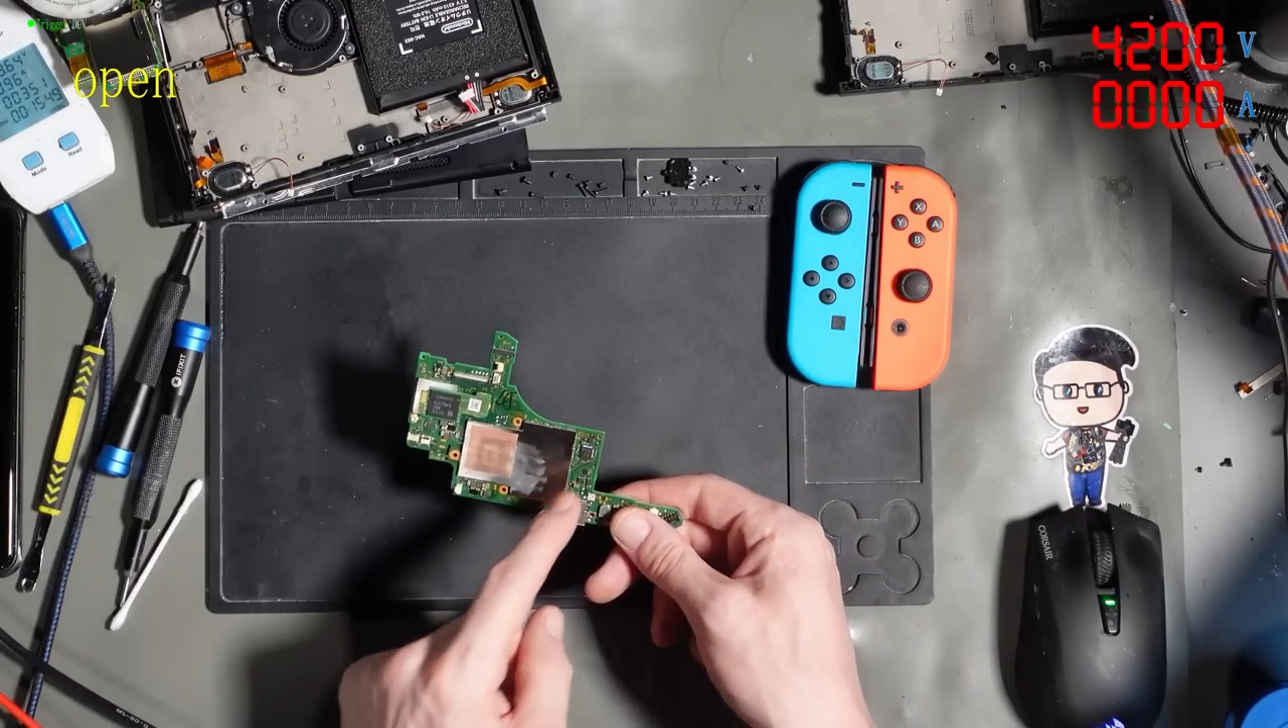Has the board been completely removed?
Yes.